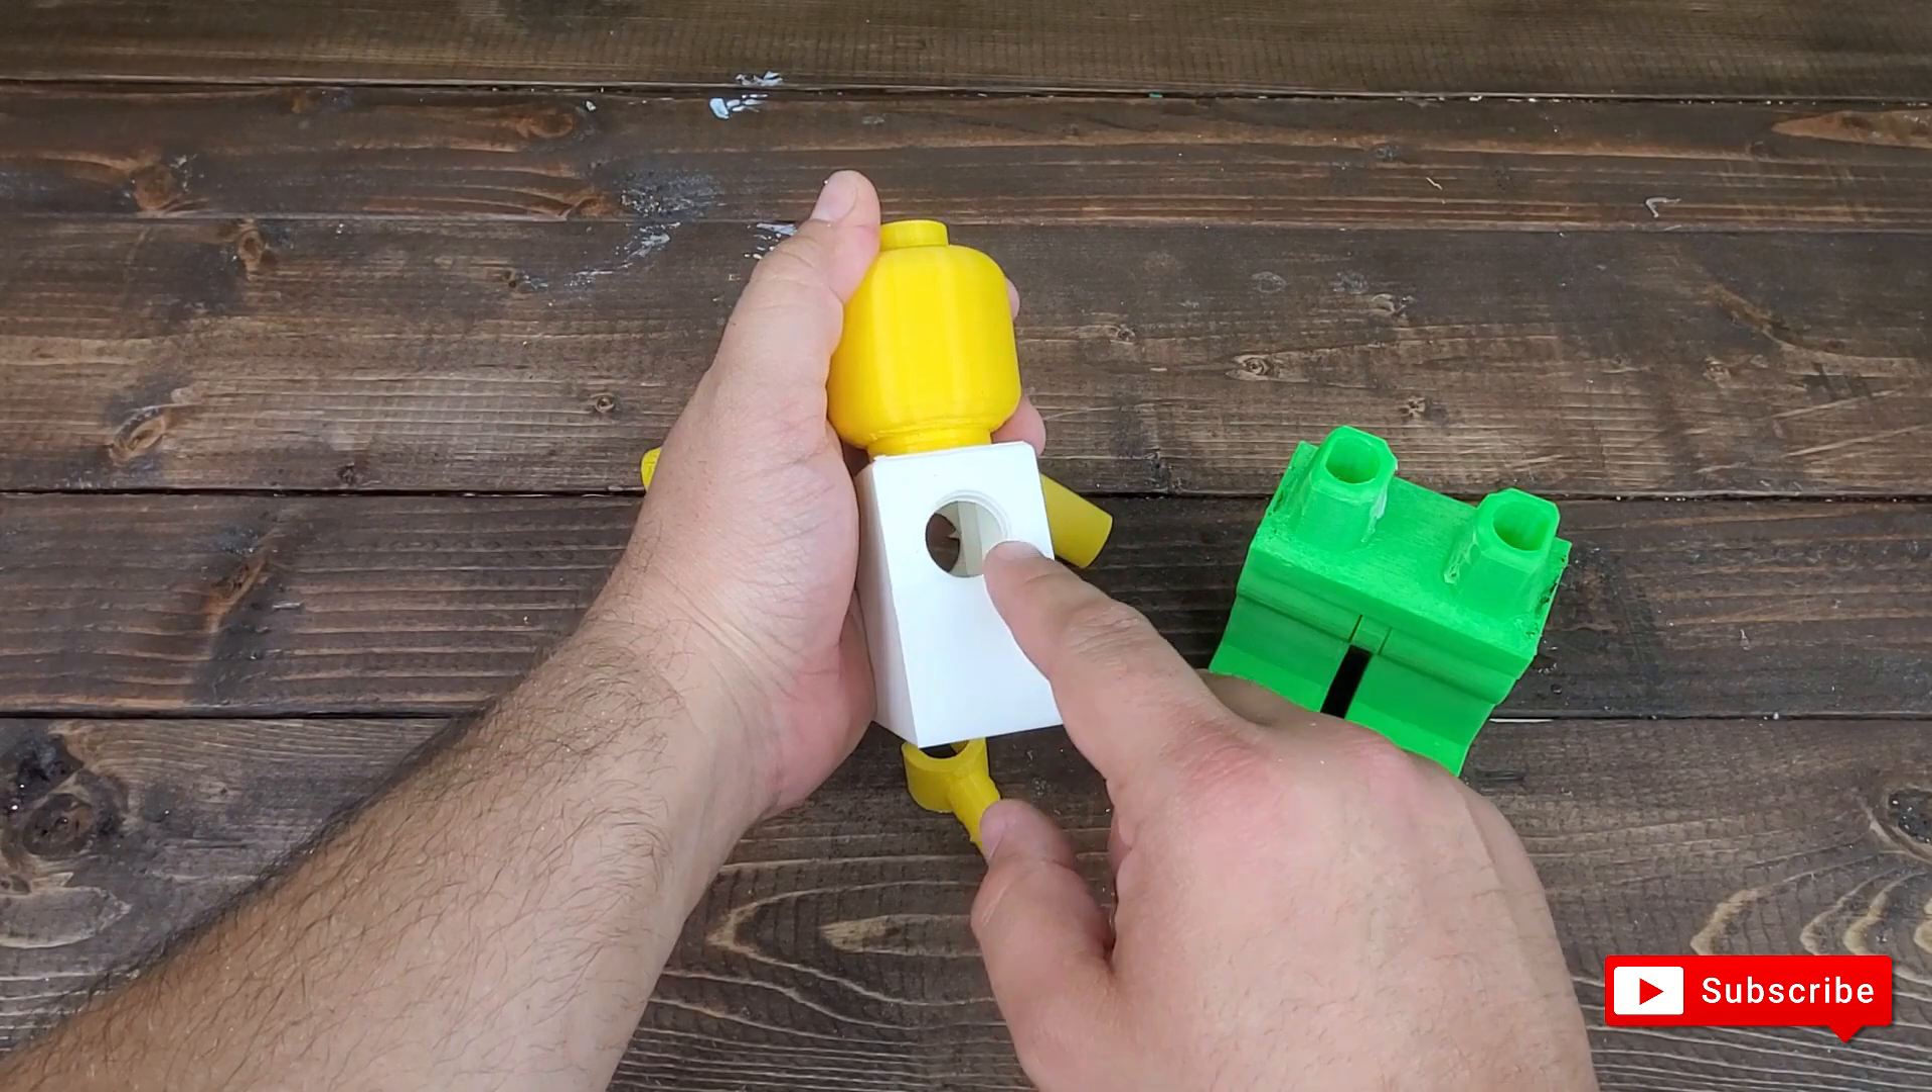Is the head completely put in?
Yes.